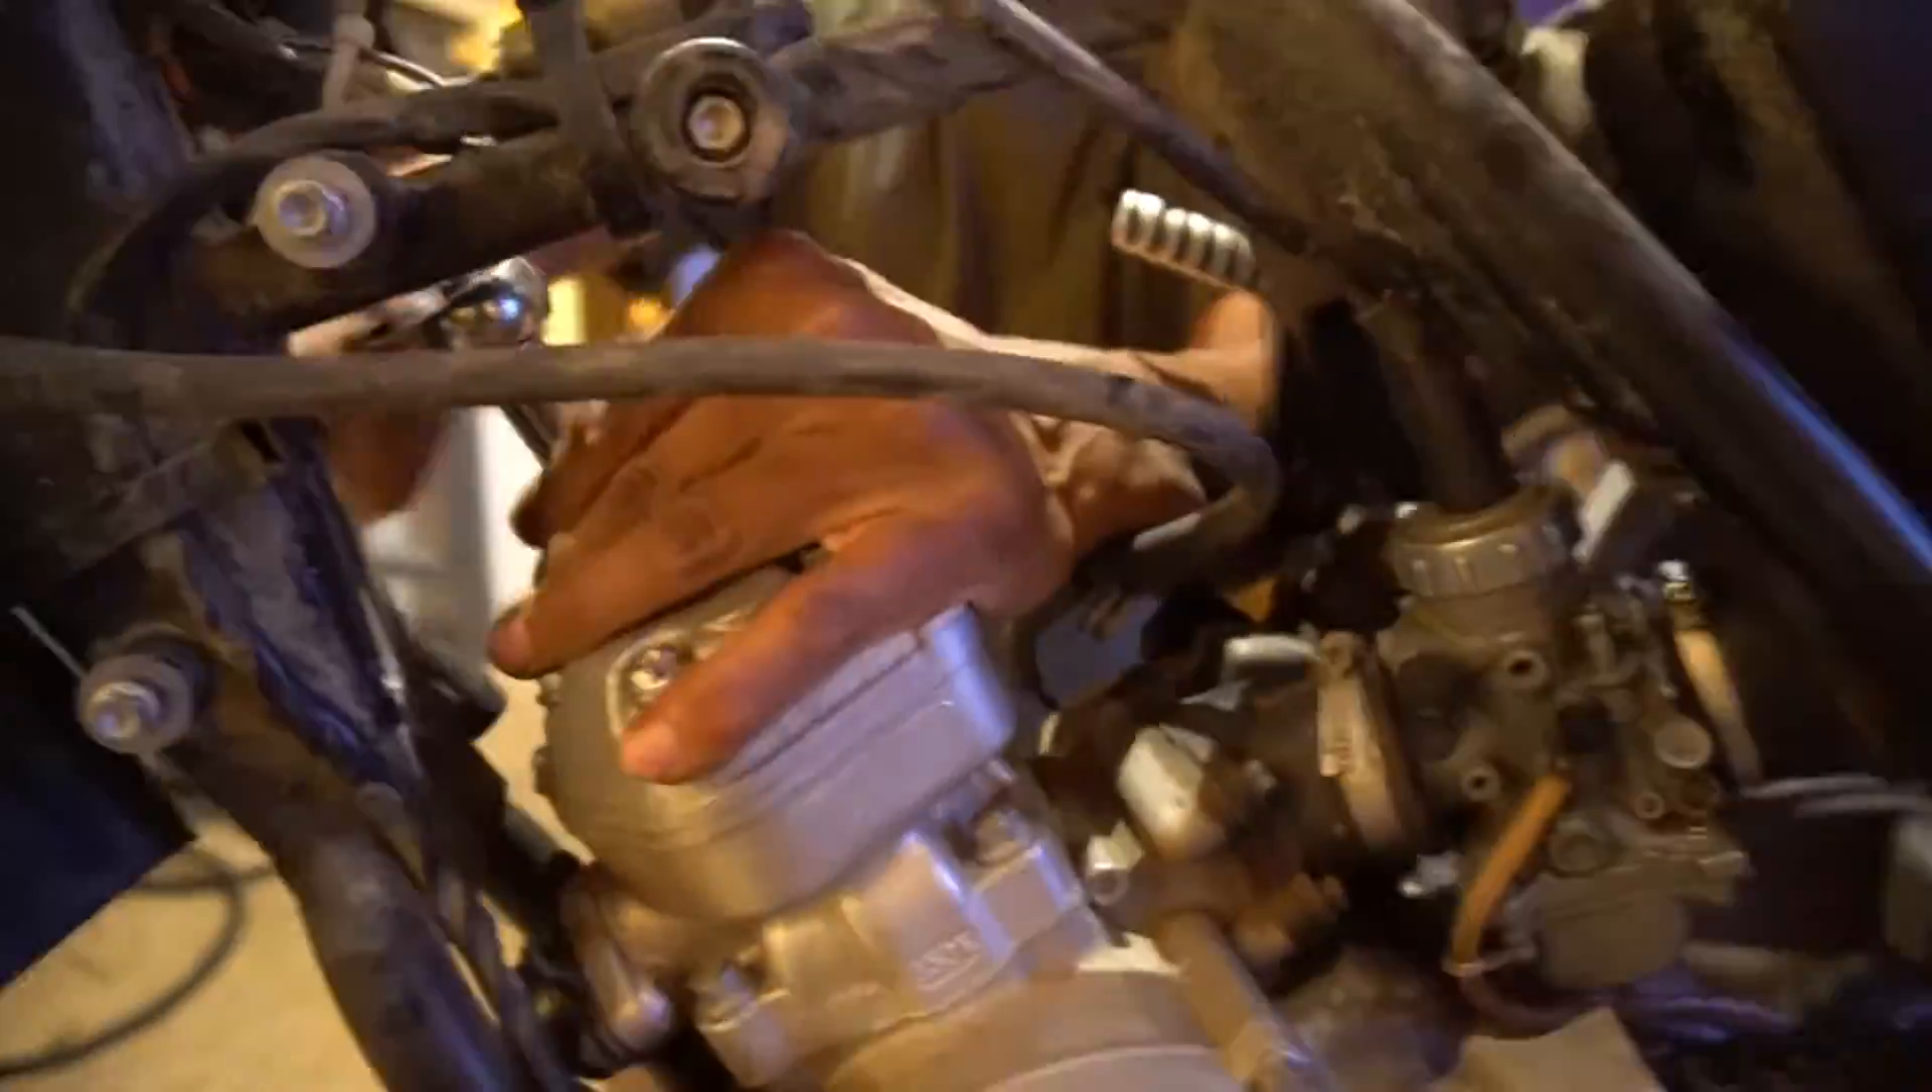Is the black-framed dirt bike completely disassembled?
No.